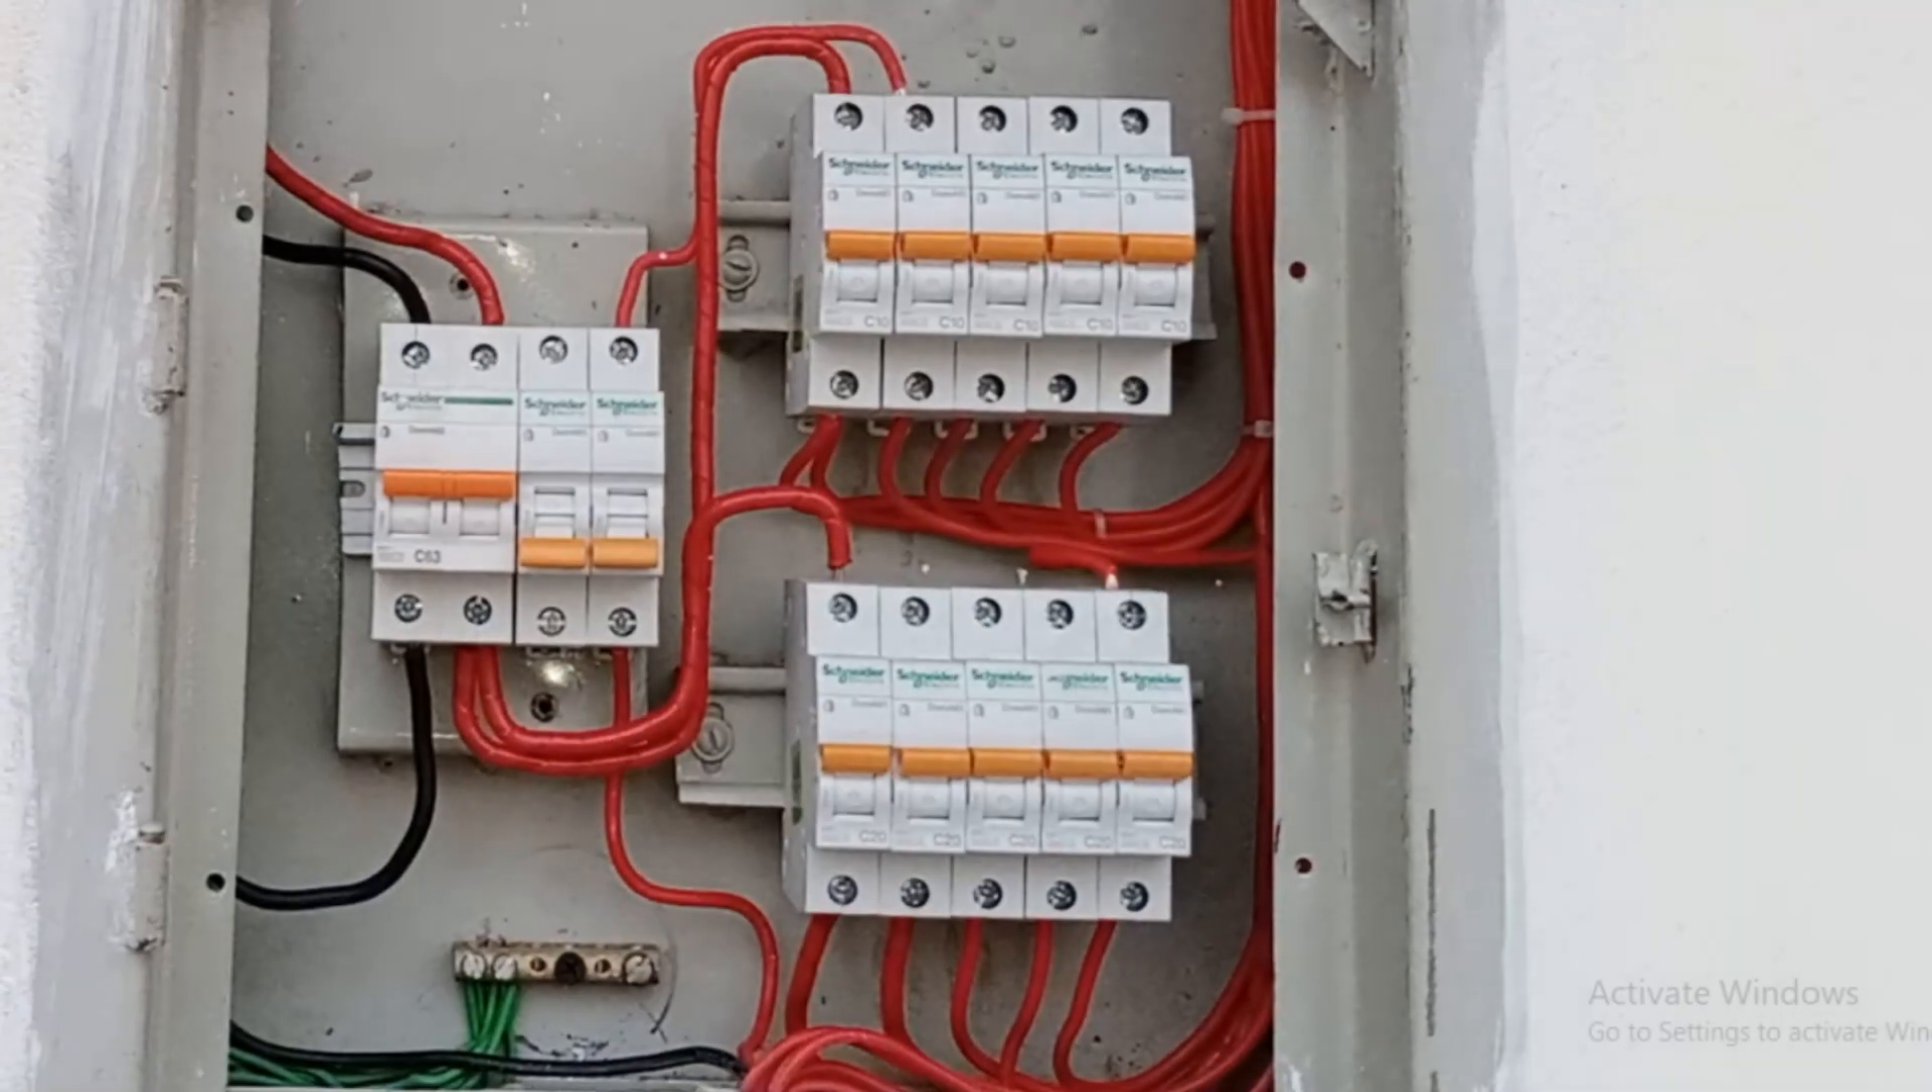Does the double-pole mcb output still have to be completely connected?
No.